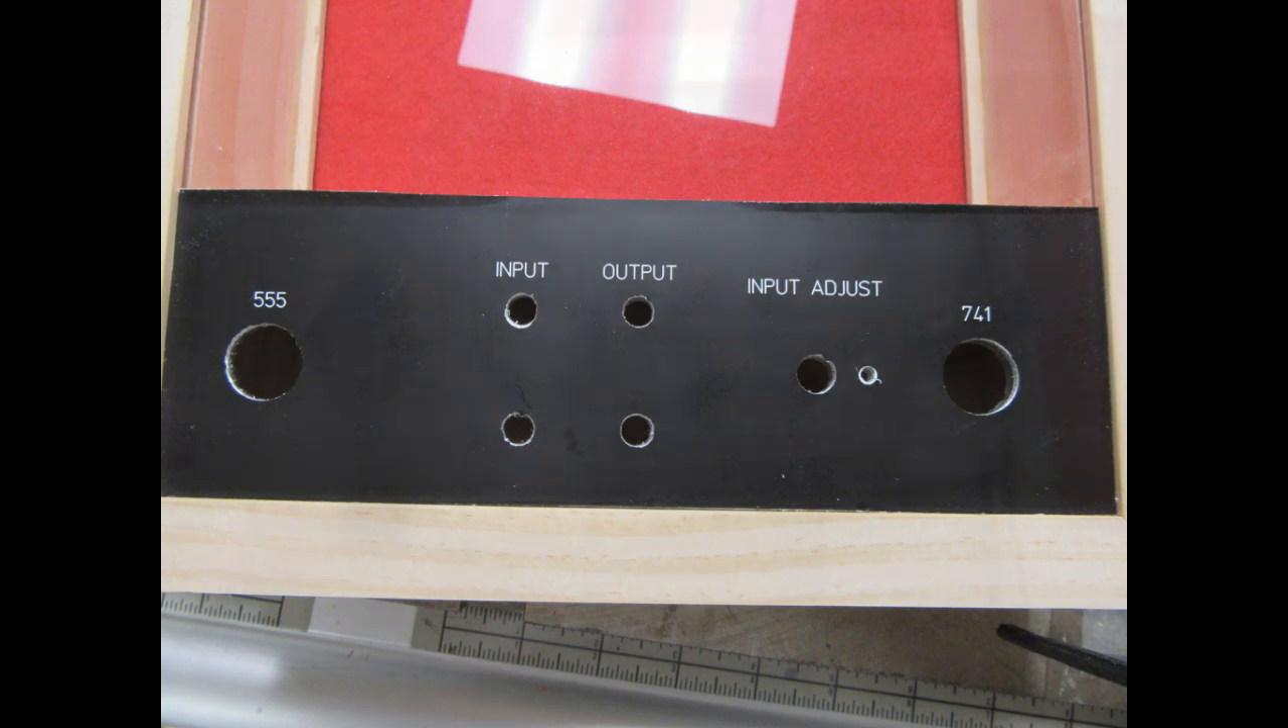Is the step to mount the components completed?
No.